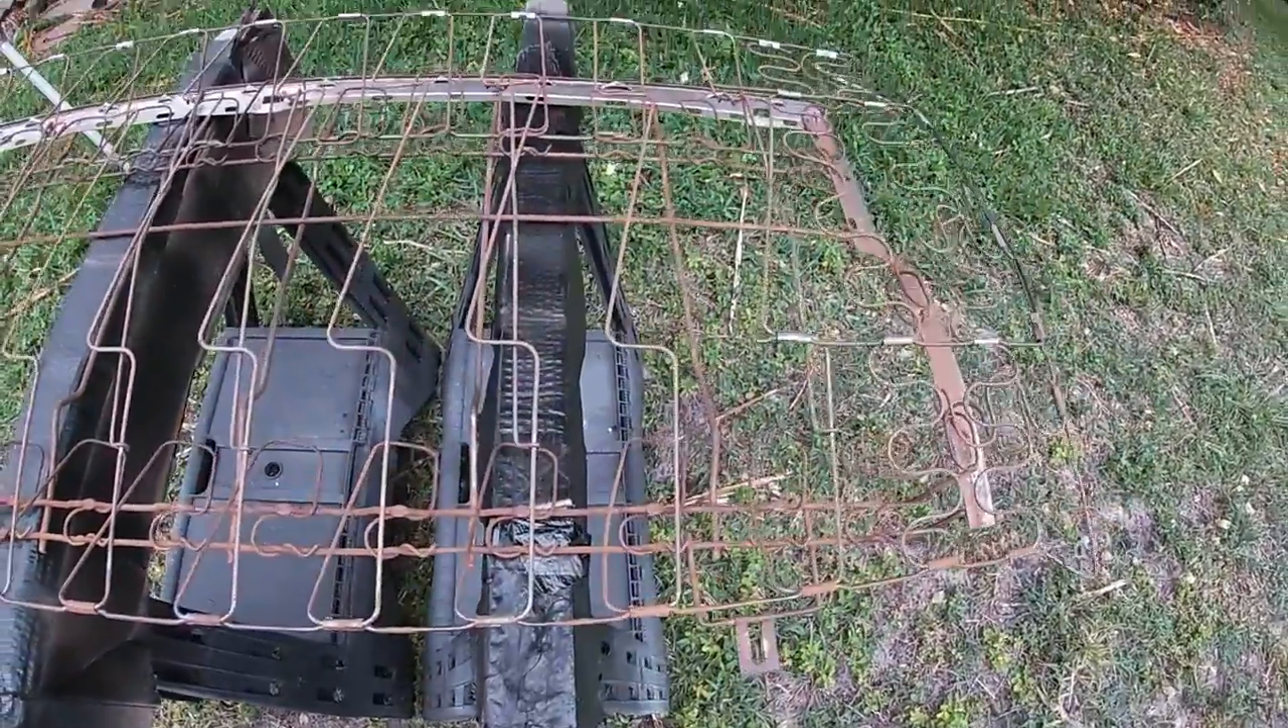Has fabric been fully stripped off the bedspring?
Yes.